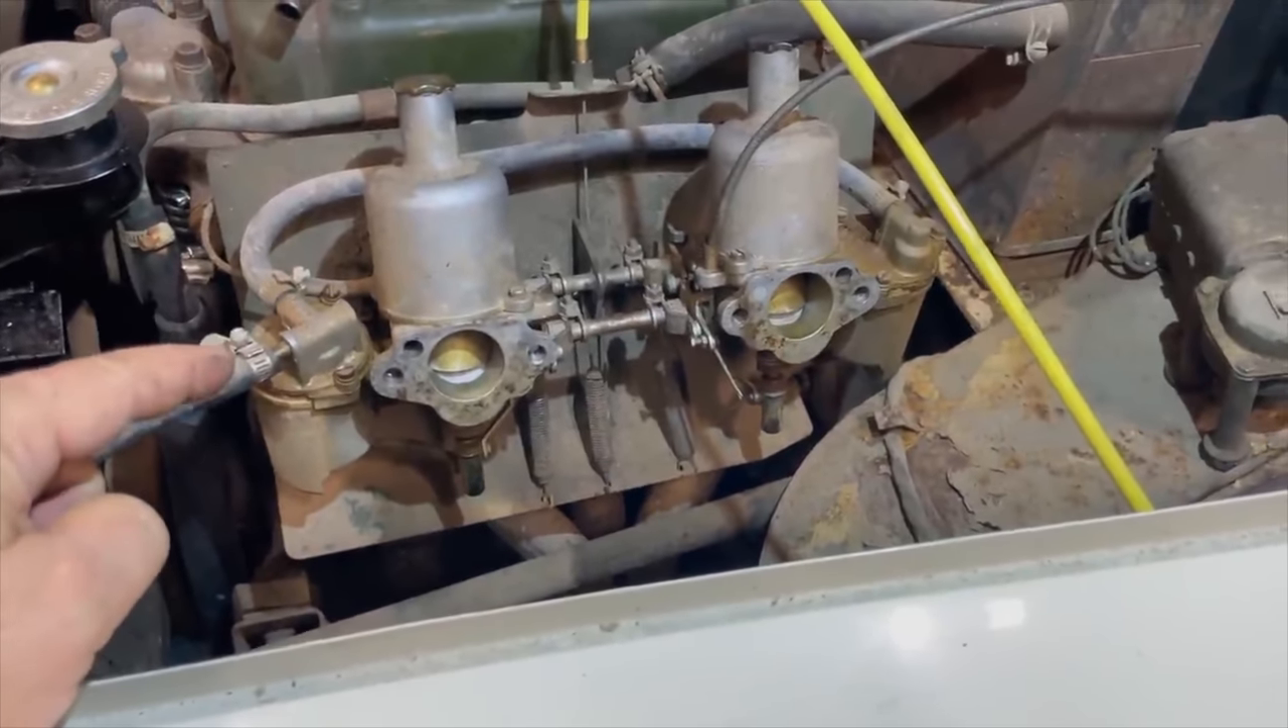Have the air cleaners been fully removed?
Yes.